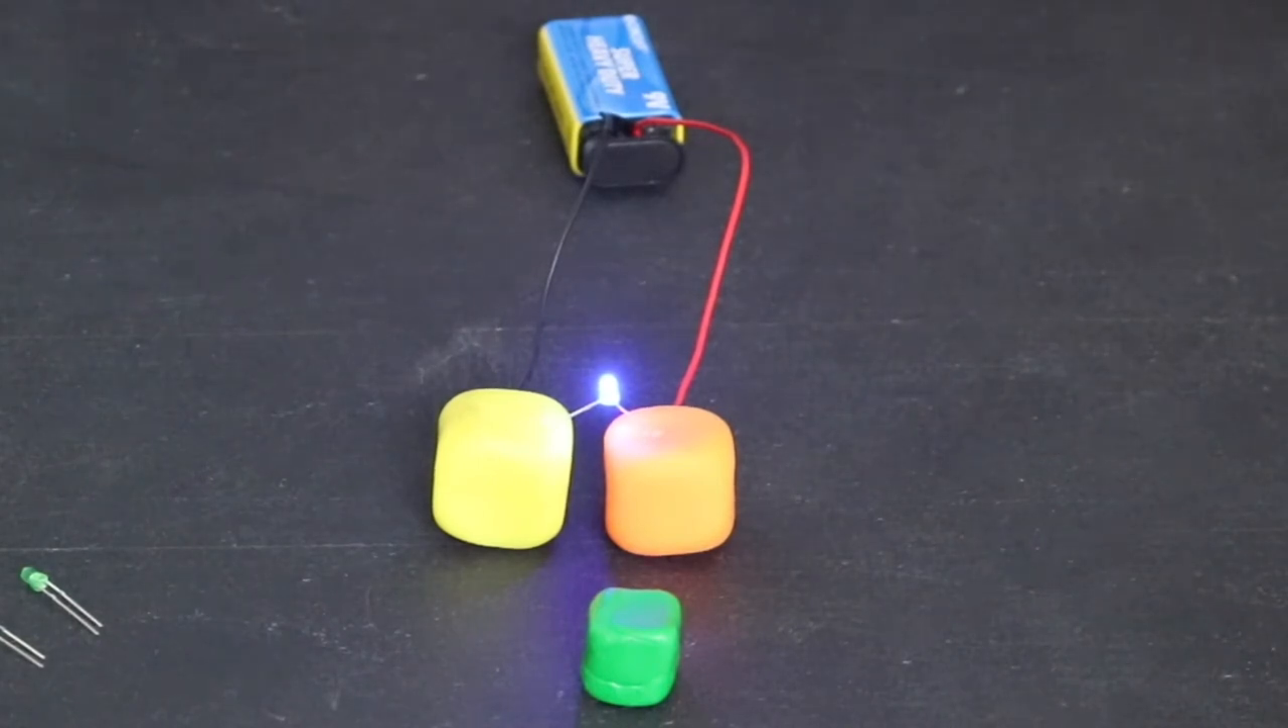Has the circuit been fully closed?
Yes.